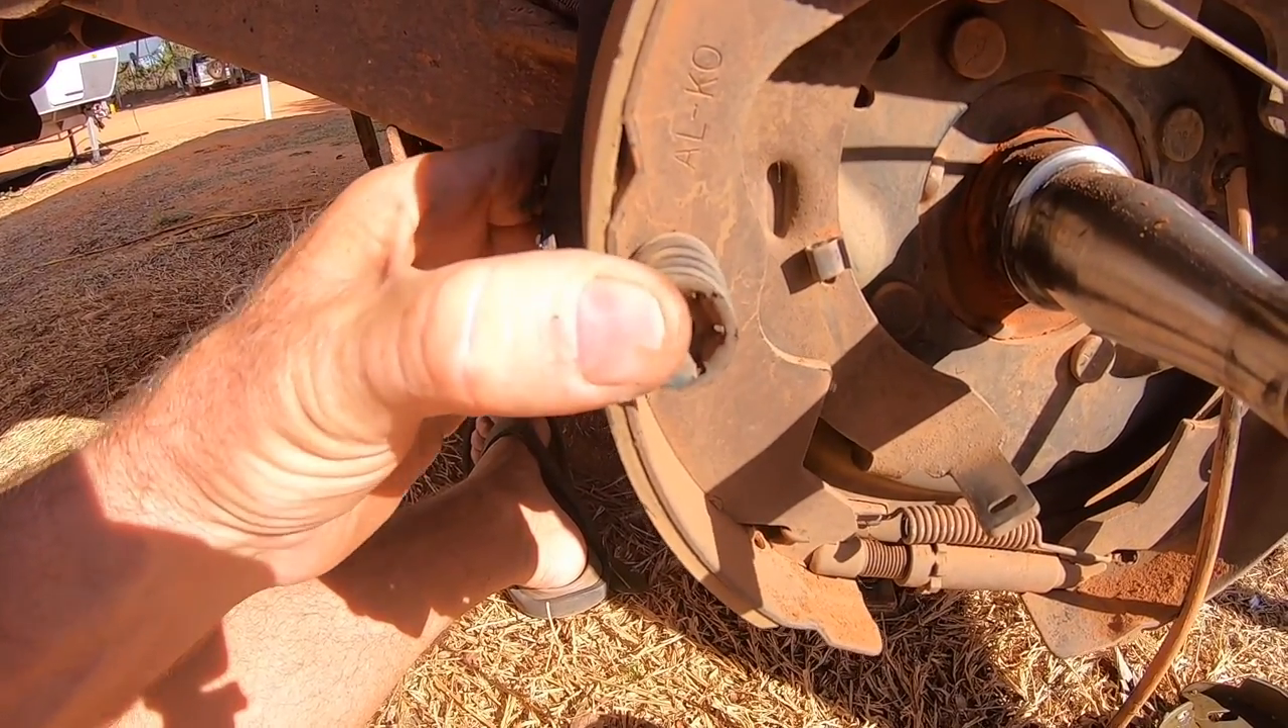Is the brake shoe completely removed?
No.